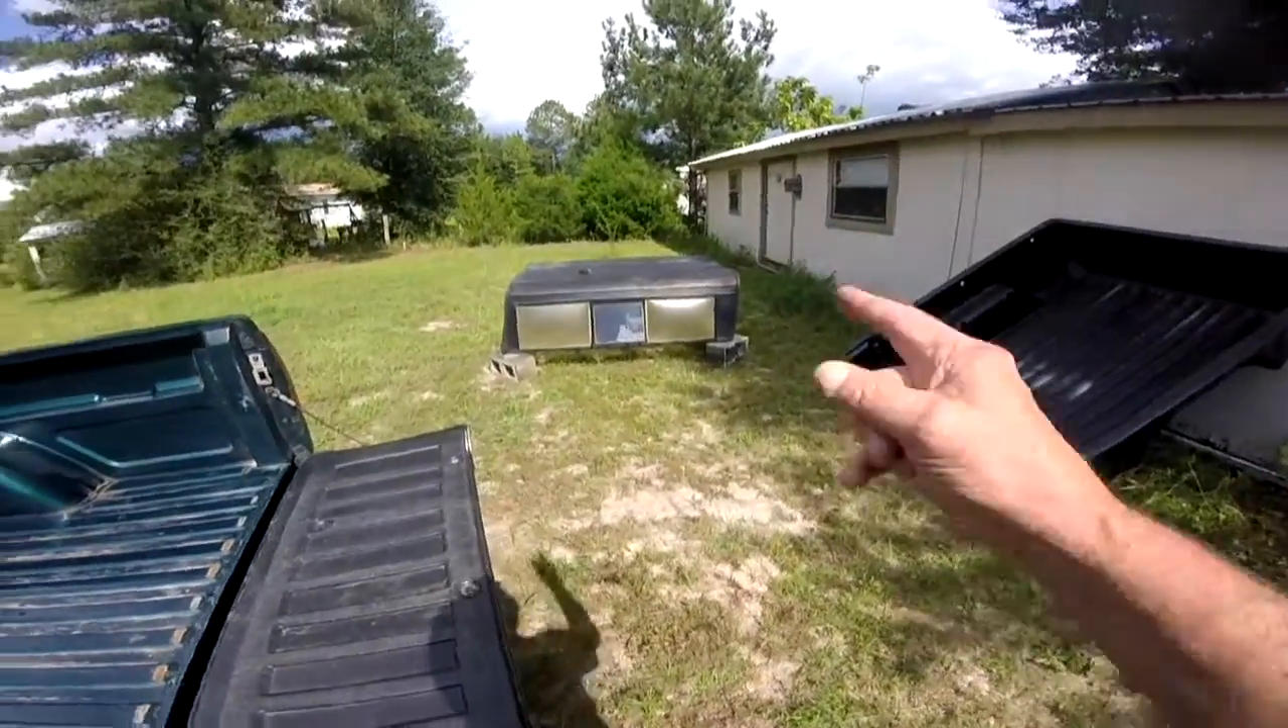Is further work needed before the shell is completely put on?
Yes.